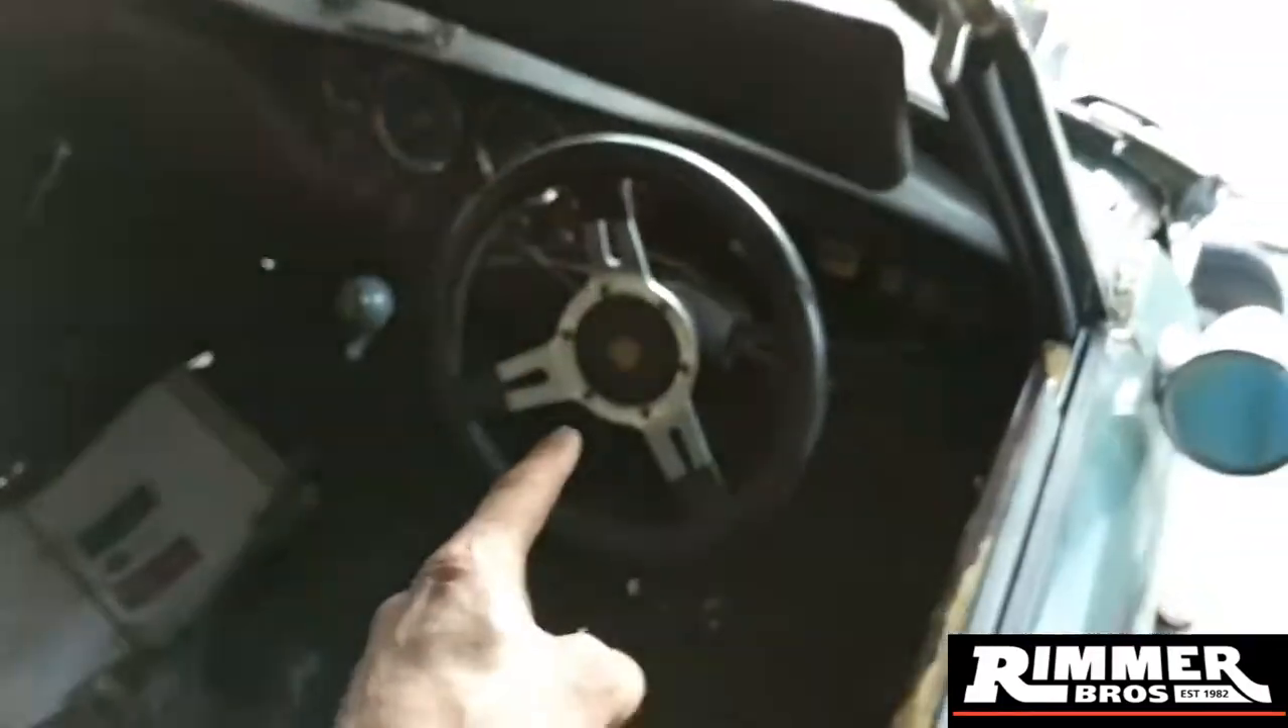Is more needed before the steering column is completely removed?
Yes.